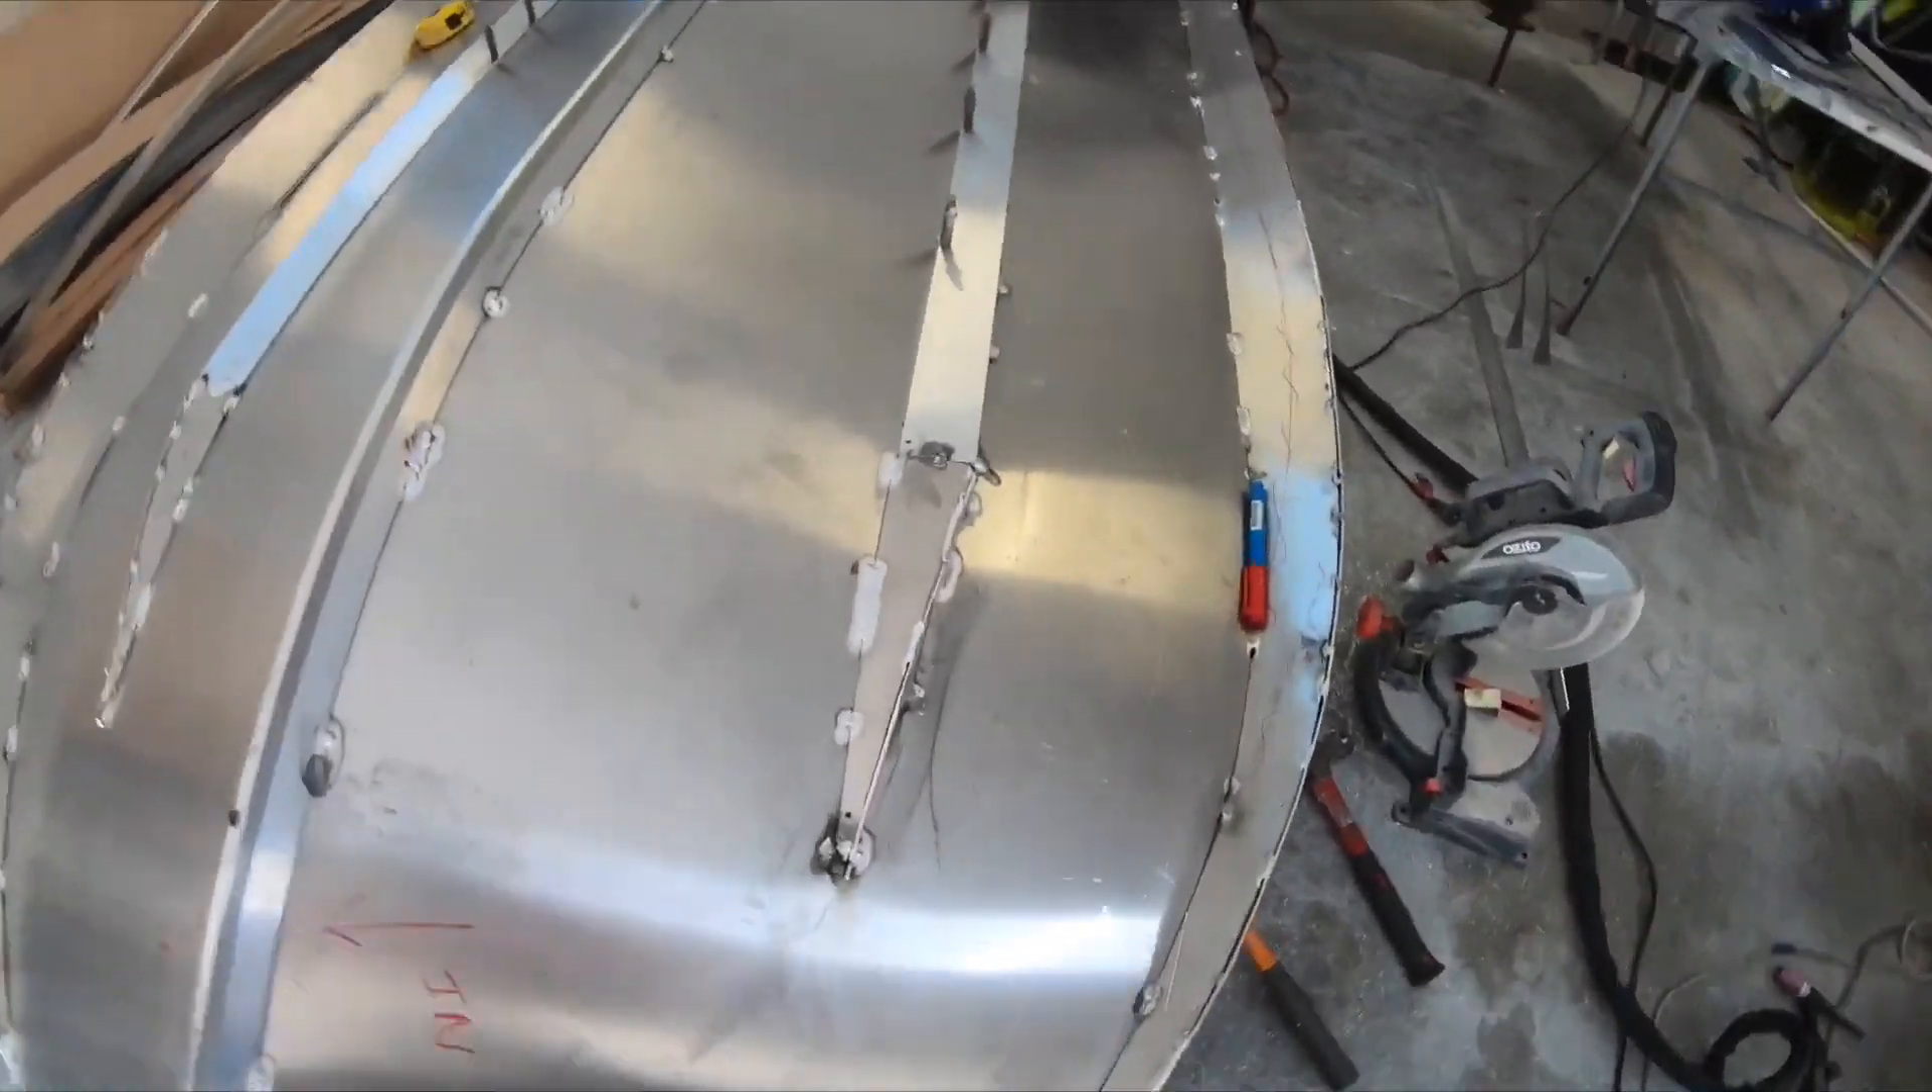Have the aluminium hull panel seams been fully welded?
No.